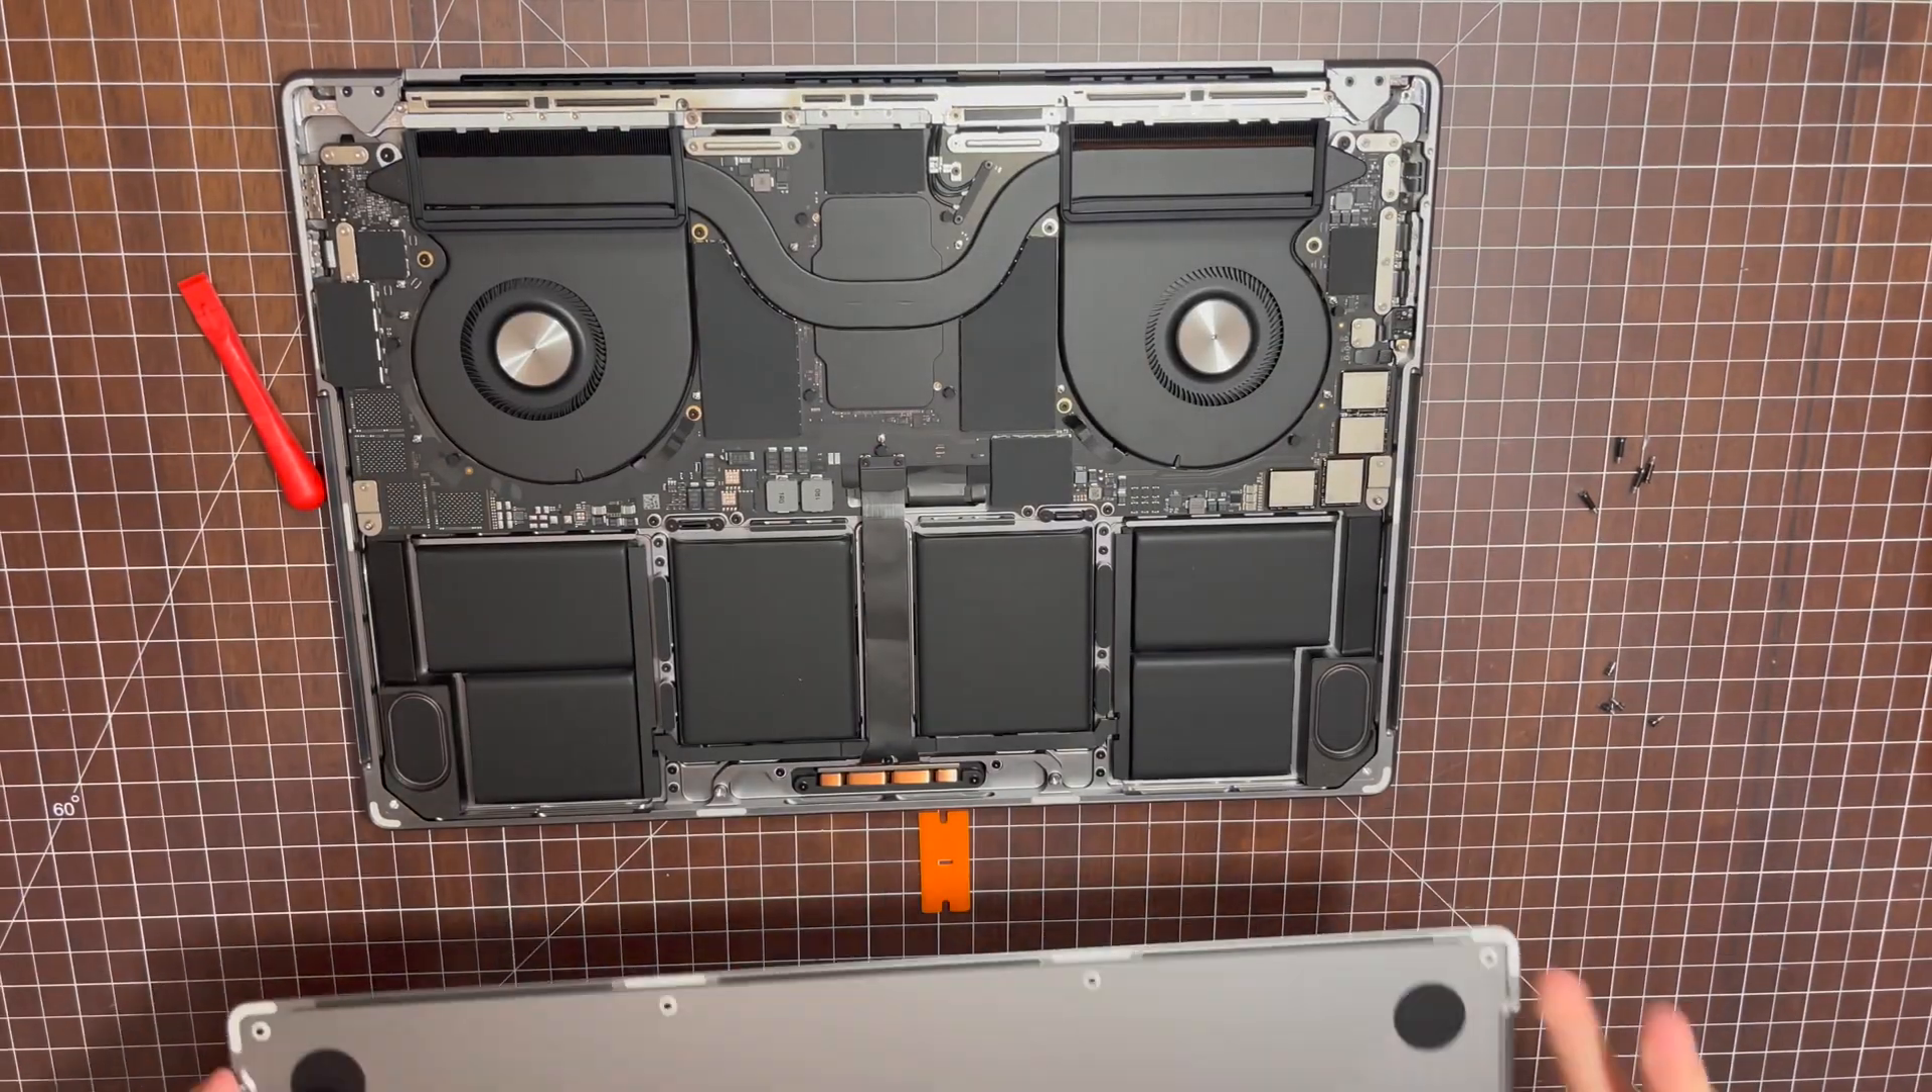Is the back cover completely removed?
Yes.